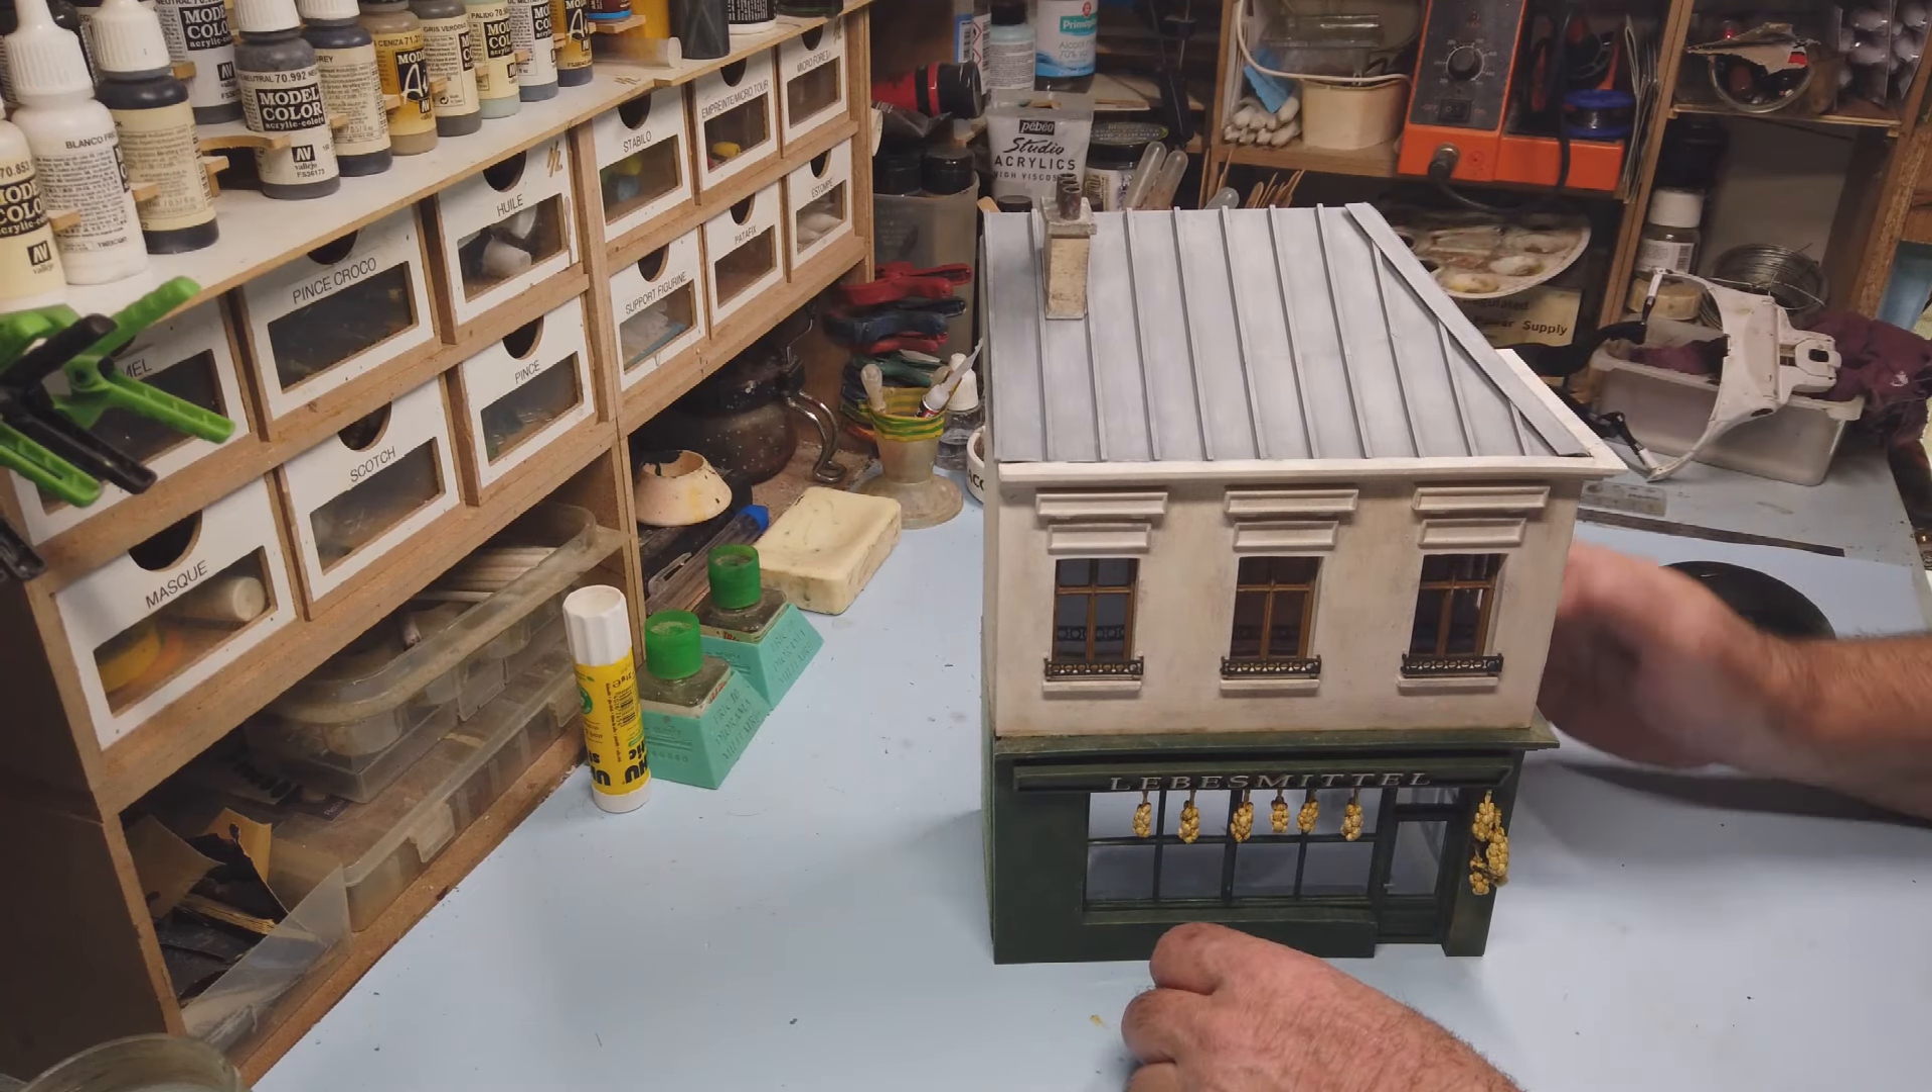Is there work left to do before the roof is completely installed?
No.